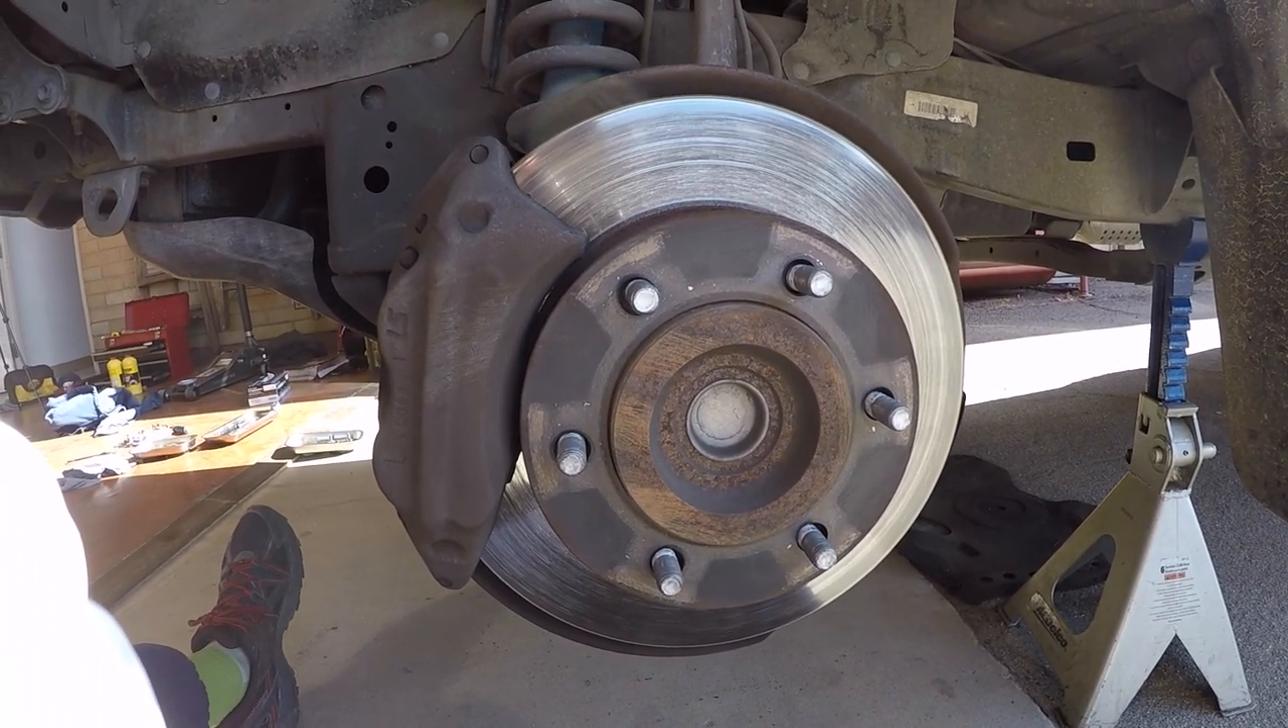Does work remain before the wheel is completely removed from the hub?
No.